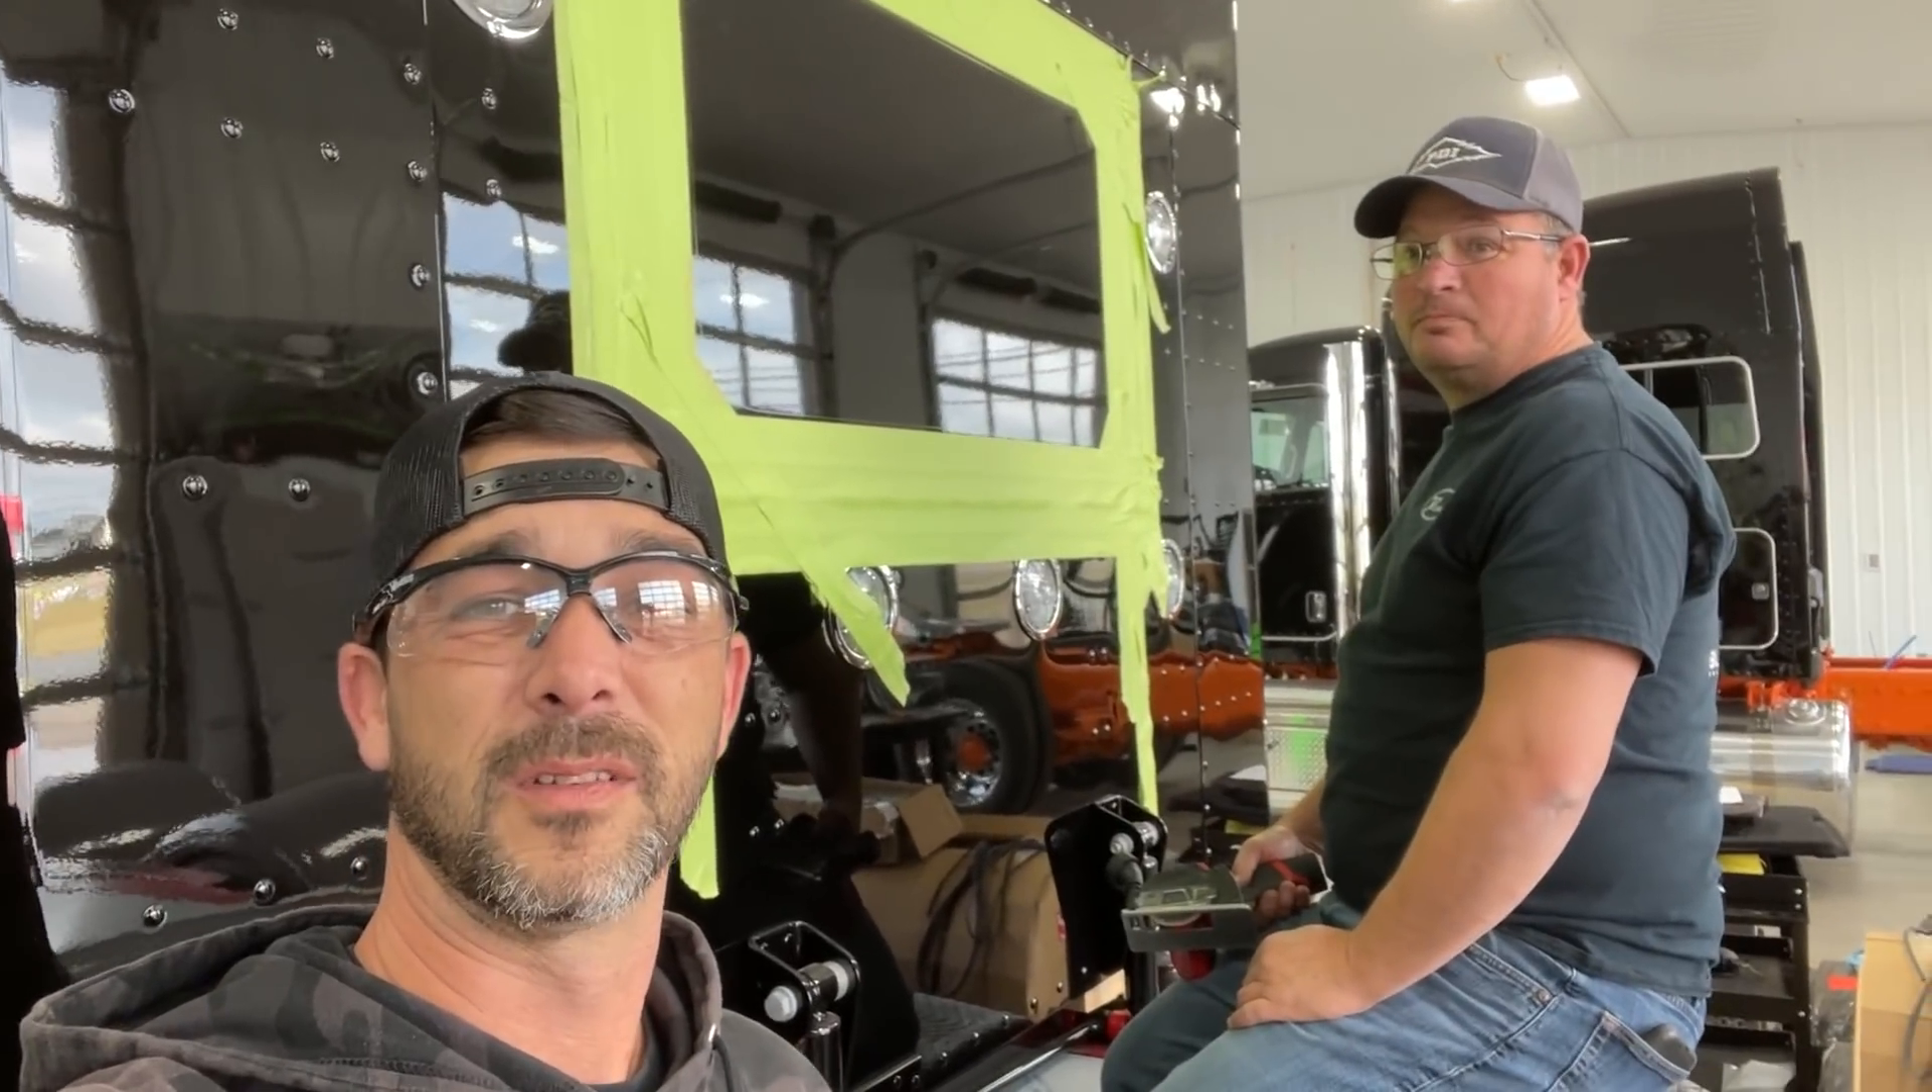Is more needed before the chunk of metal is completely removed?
Yes.